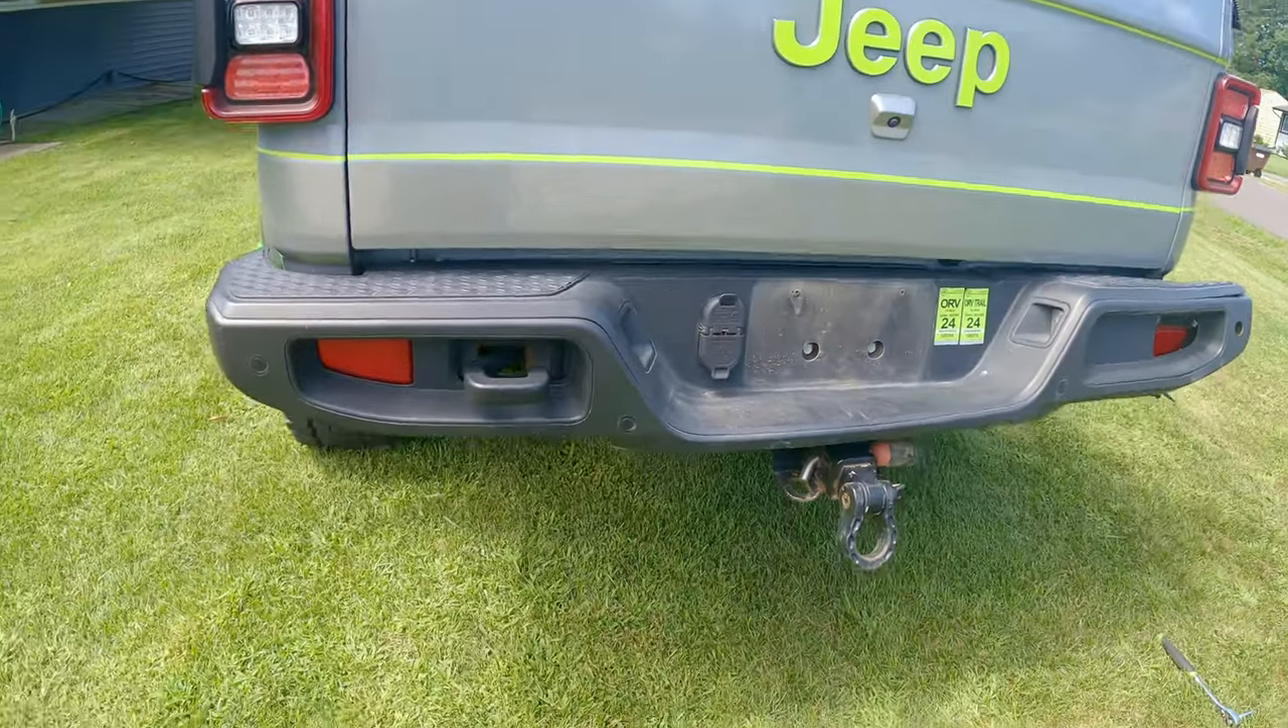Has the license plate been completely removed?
Yes.